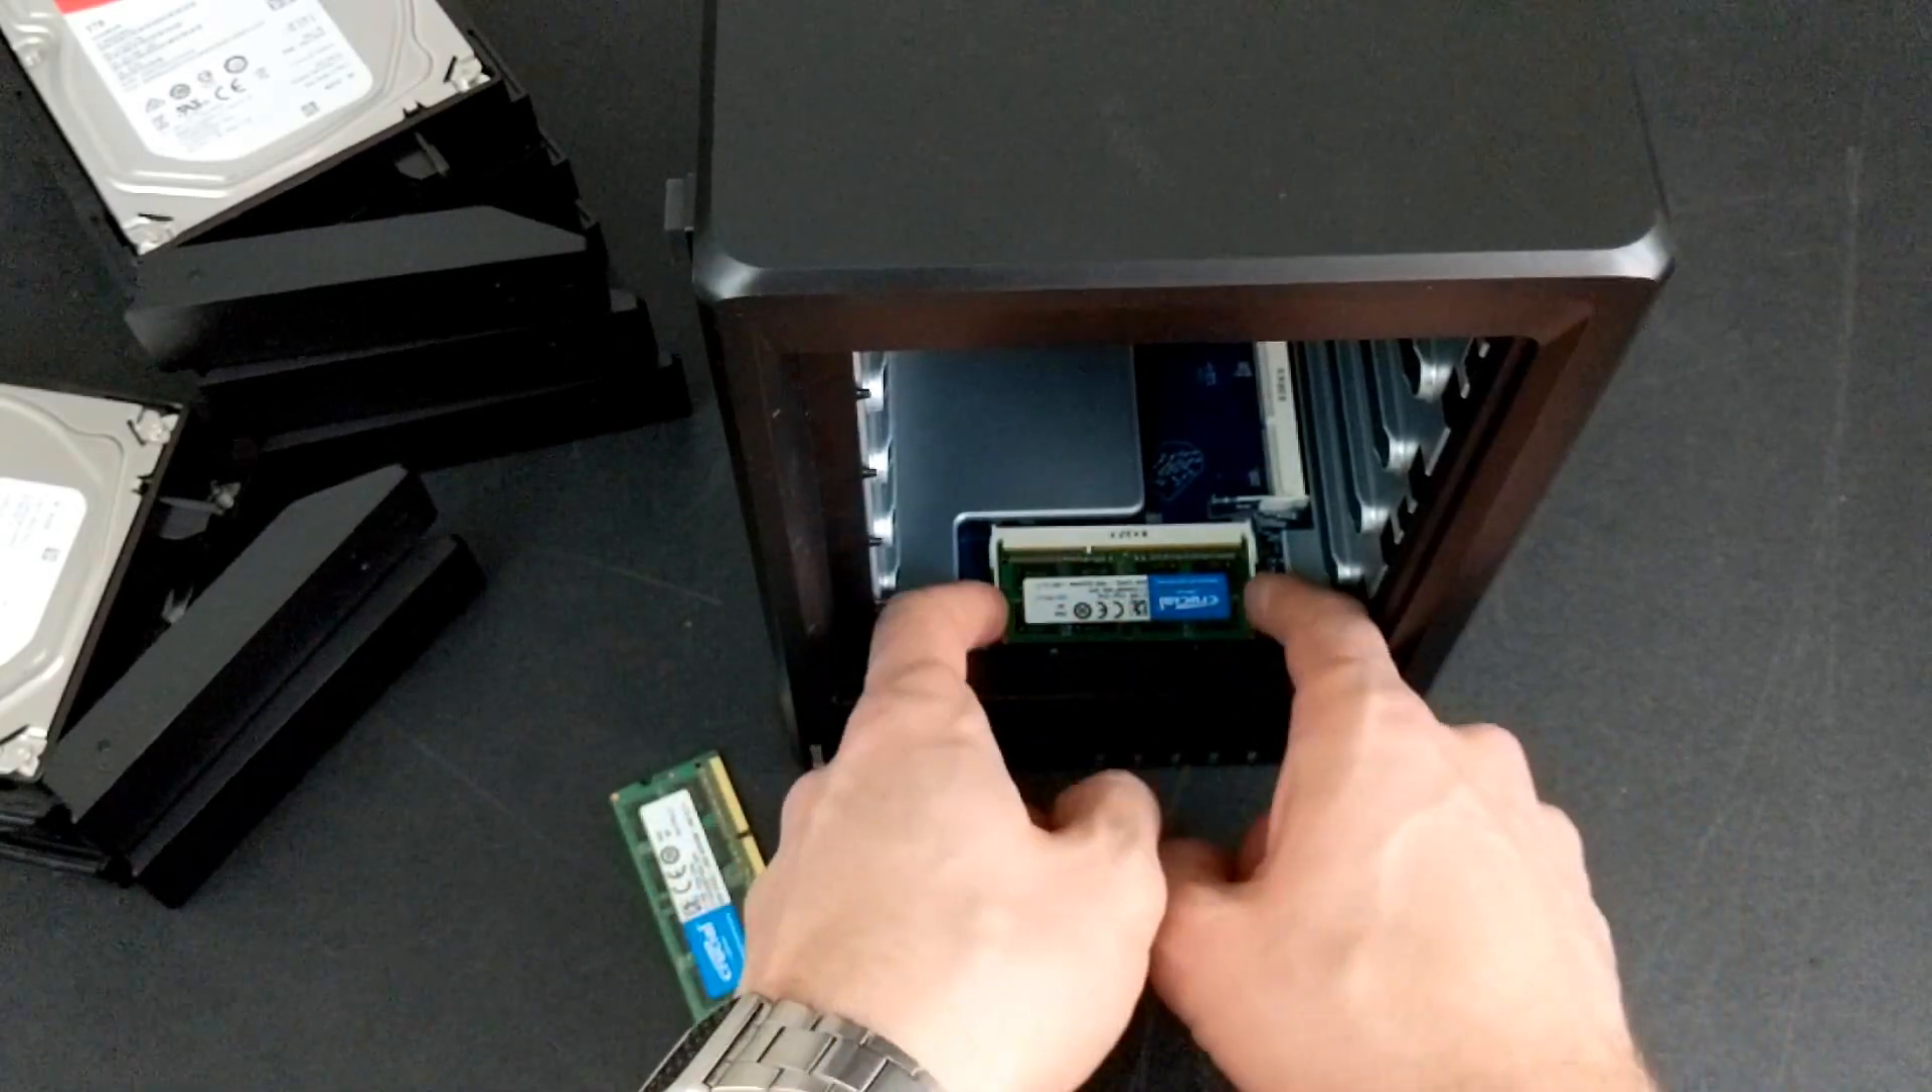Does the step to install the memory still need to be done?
Yes.